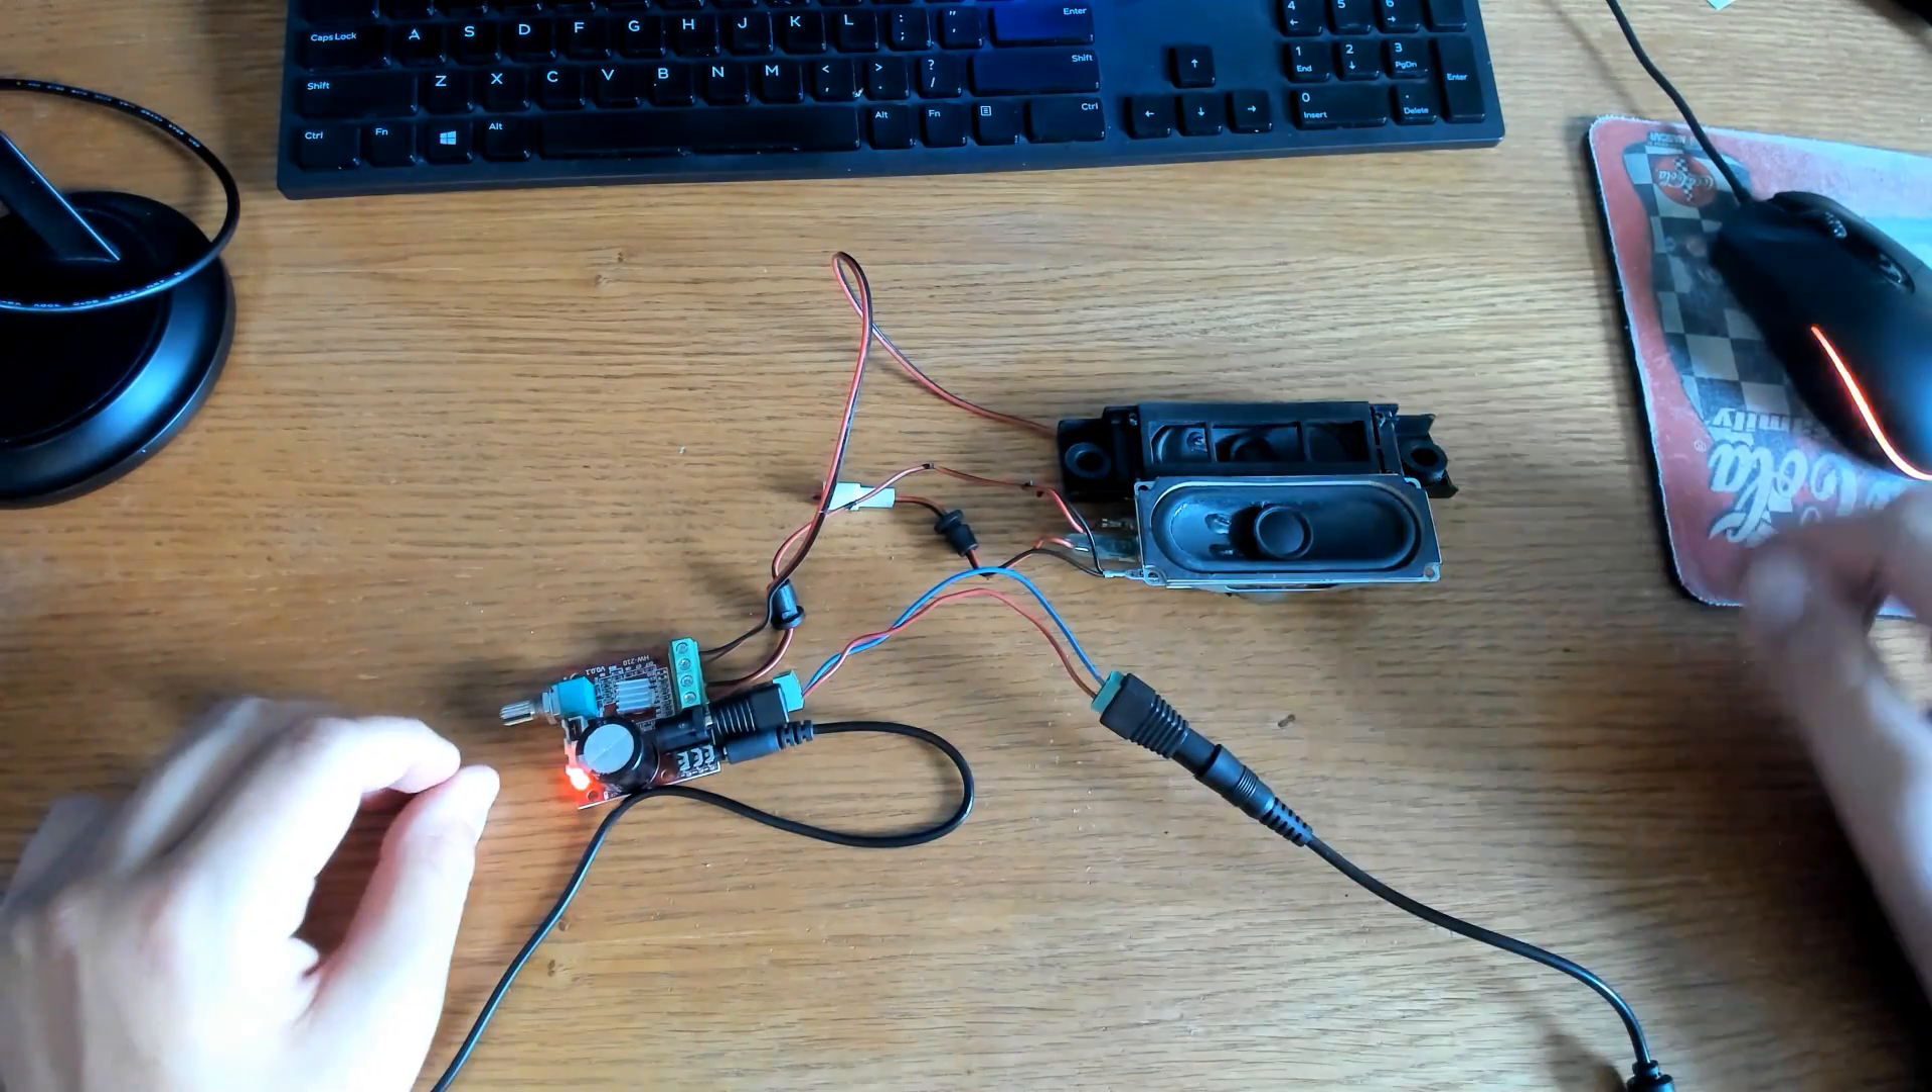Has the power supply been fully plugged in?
Yes.